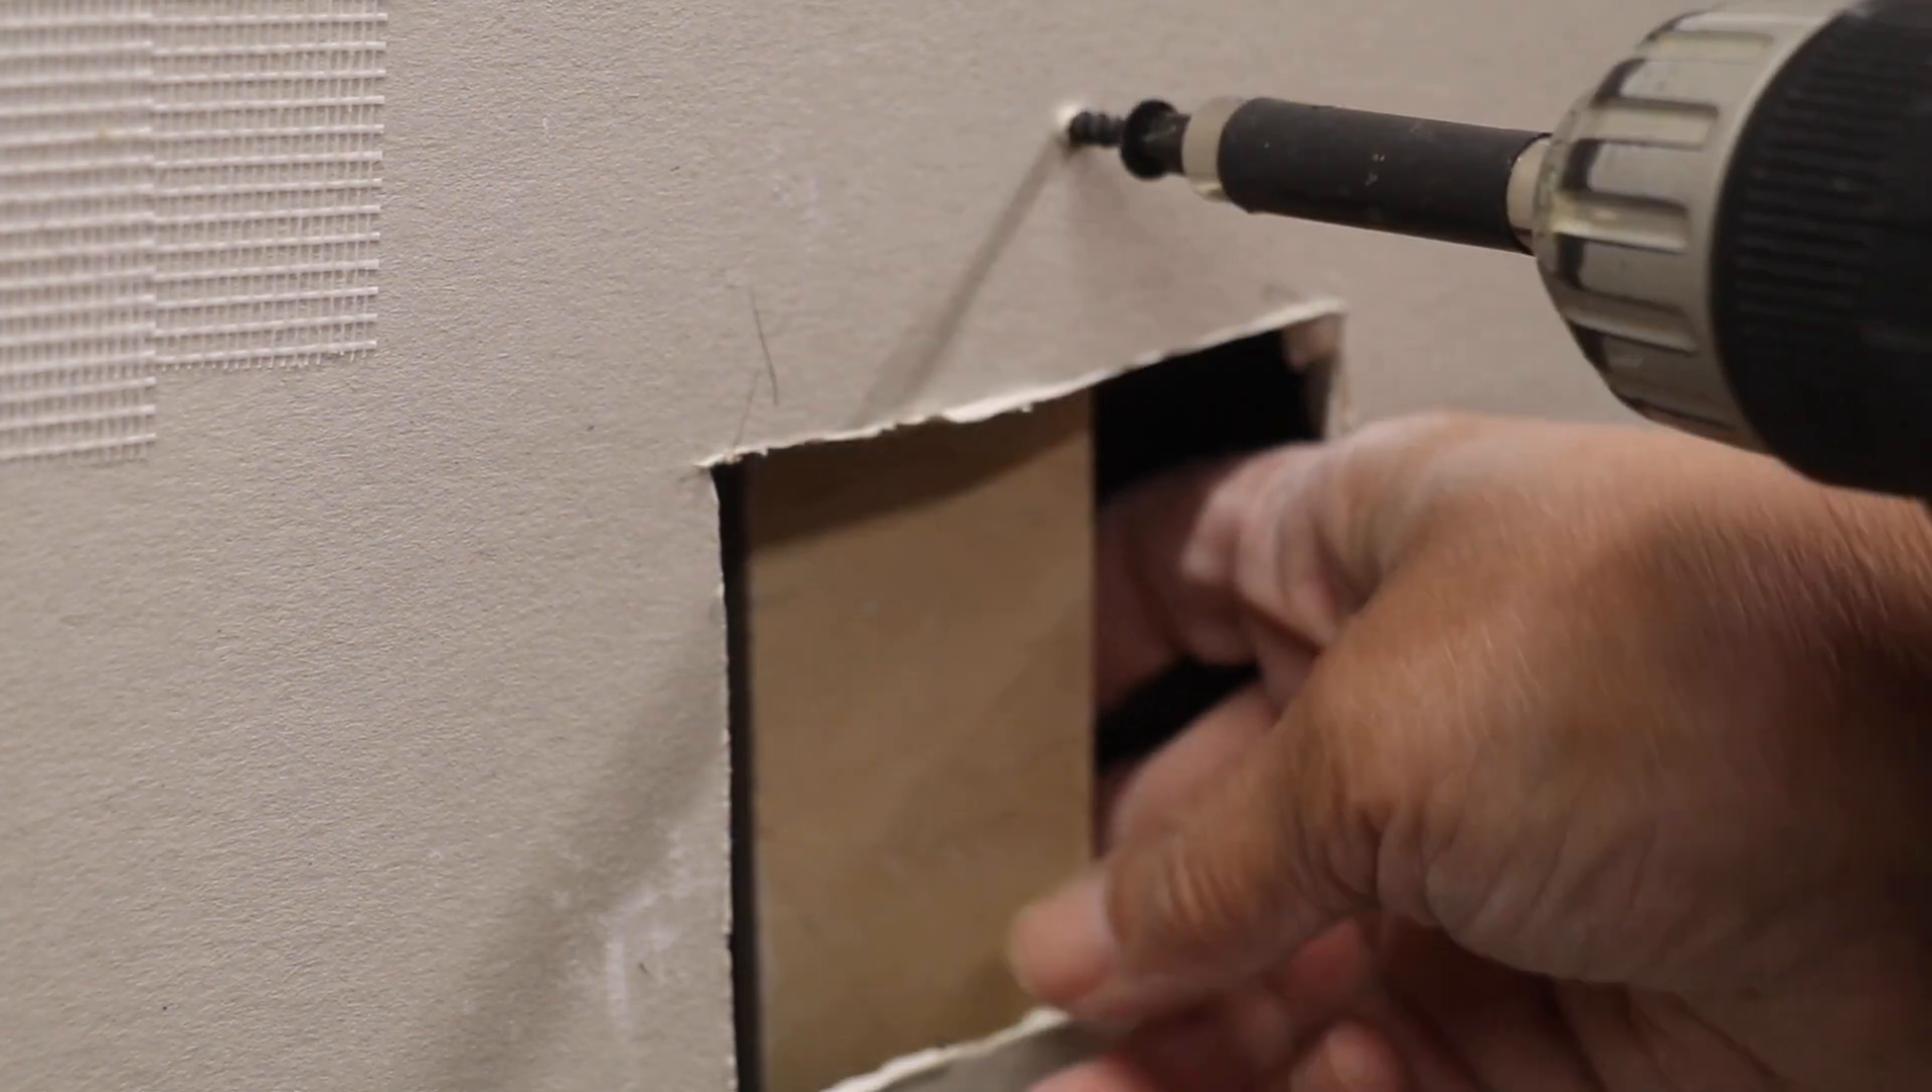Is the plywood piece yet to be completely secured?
Yes.